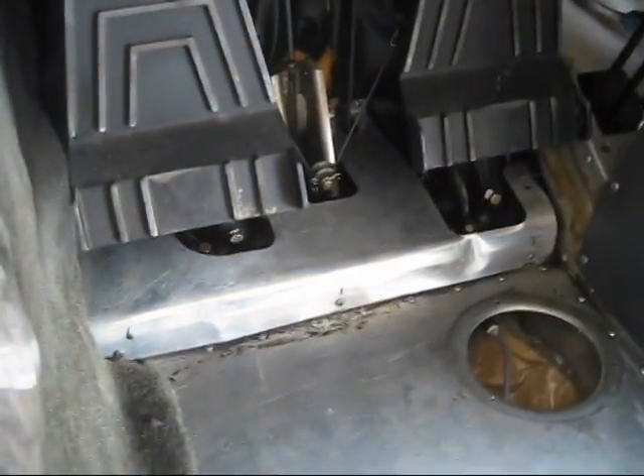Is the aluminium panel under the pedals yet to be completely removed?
Yes.